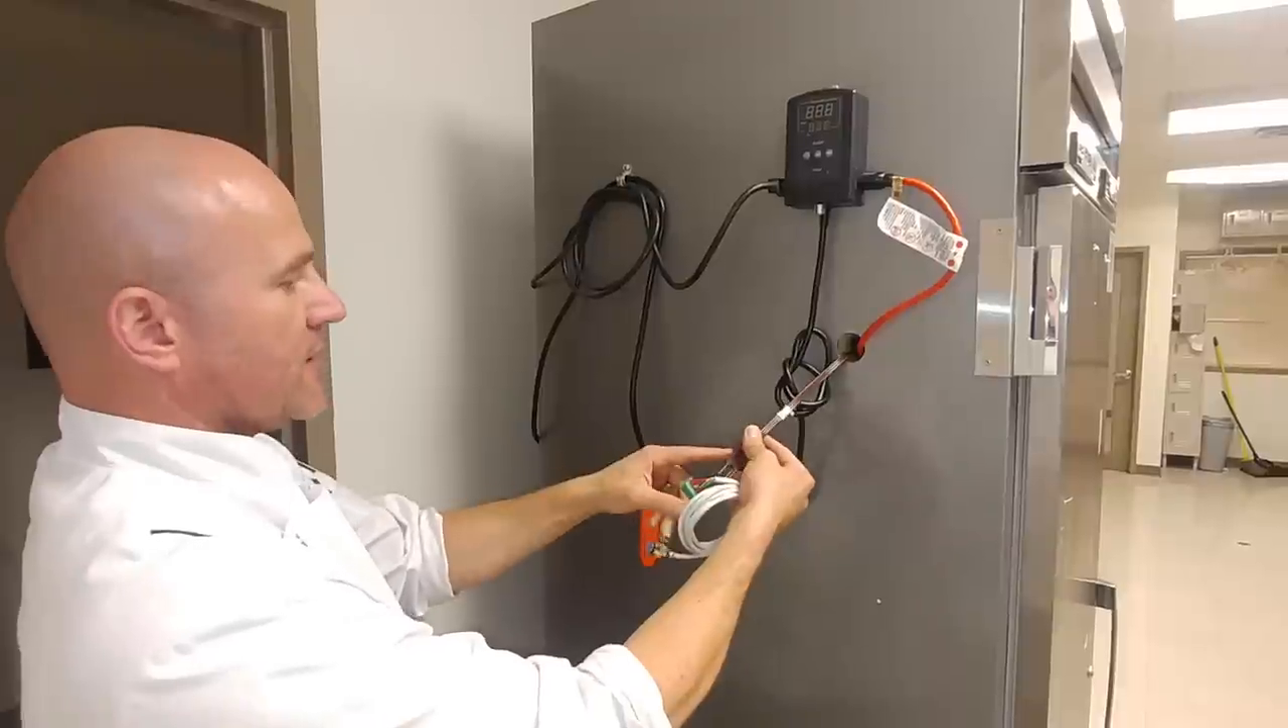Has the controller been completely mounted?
Yes.